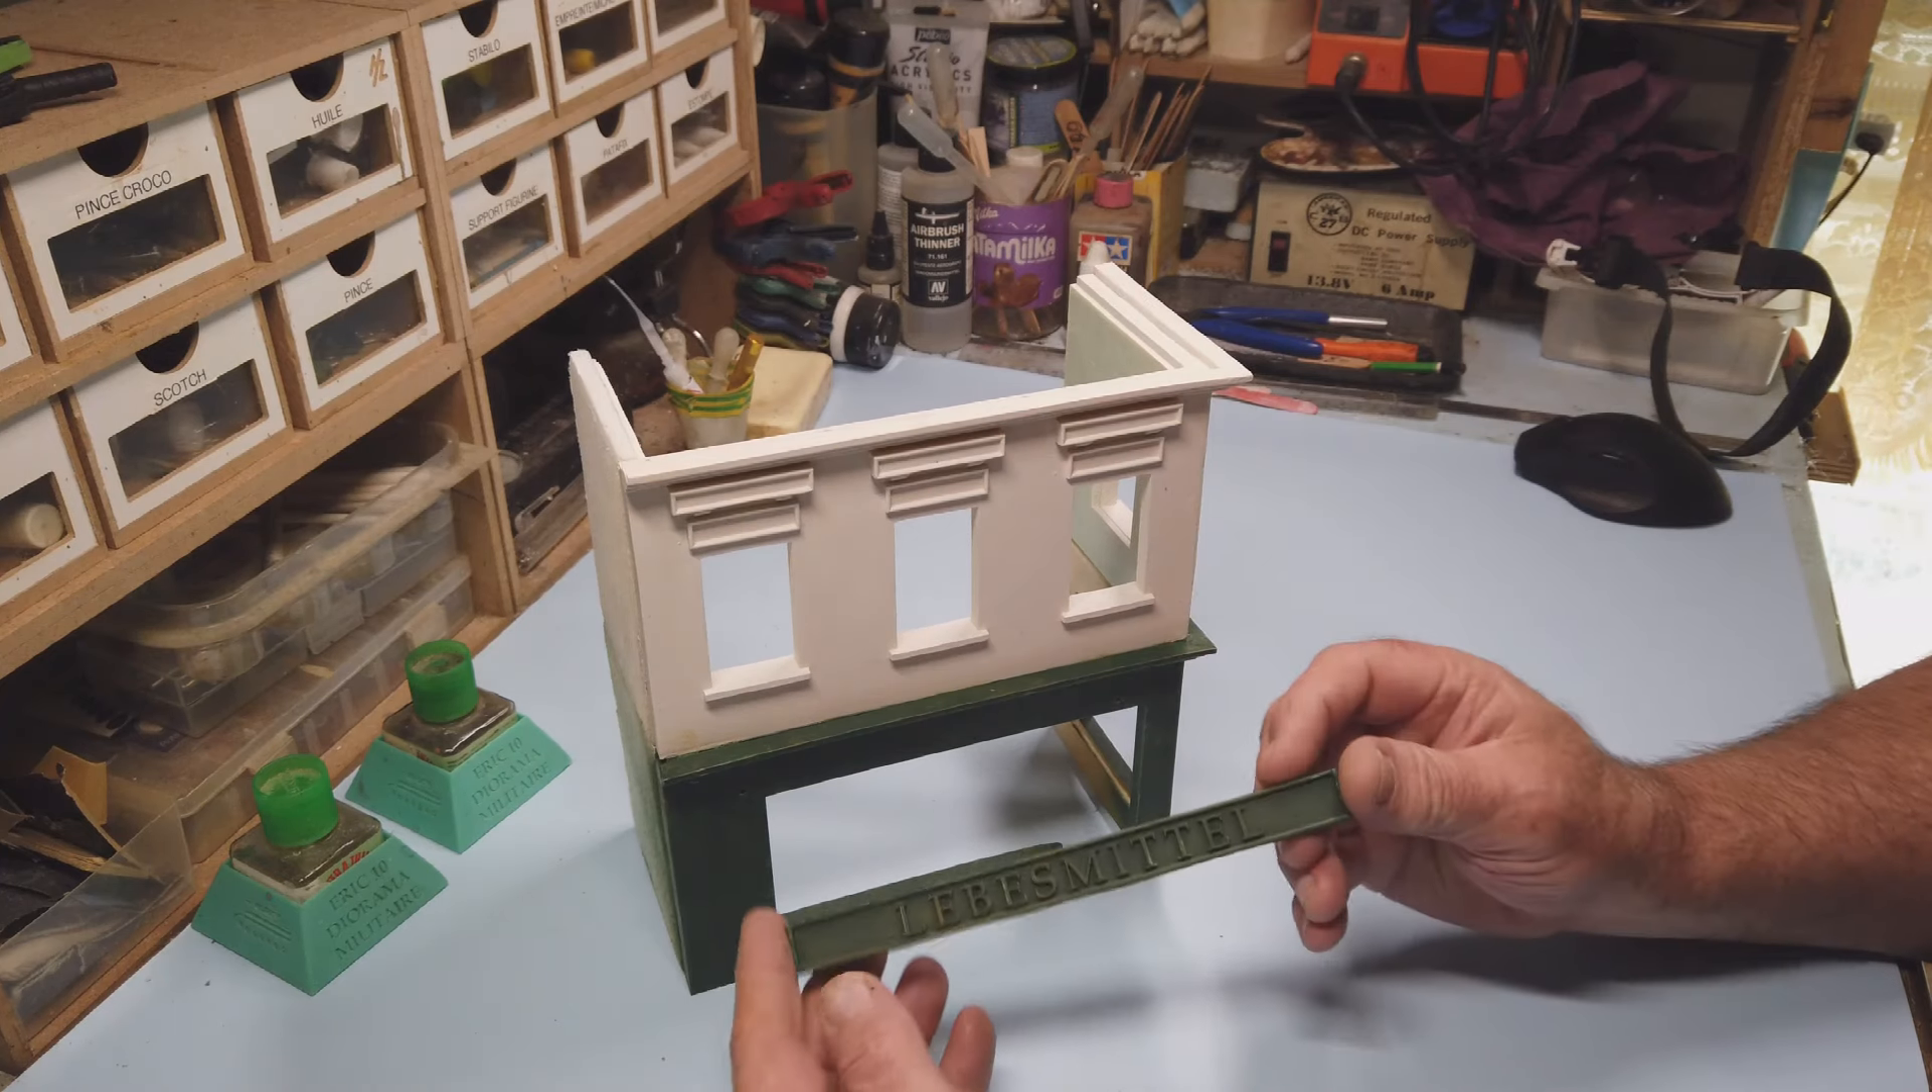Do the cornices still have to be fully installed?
No.